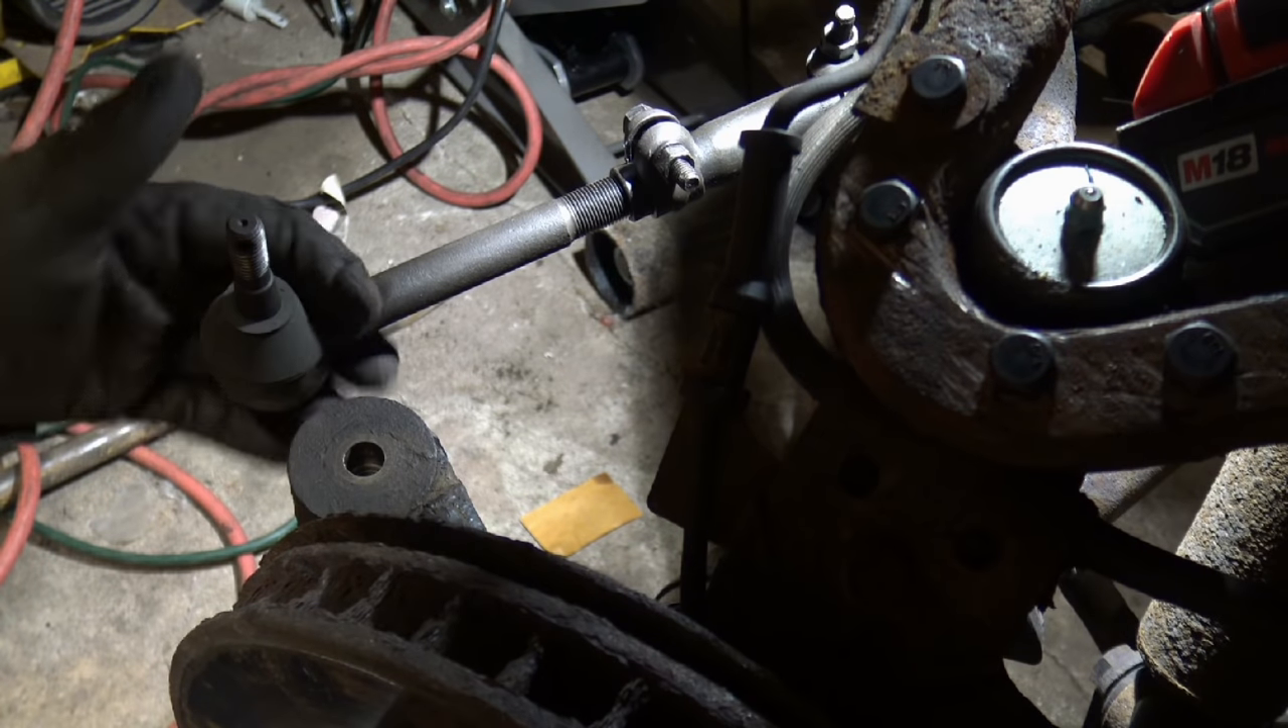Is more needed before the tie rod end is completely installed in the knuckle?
Yes.